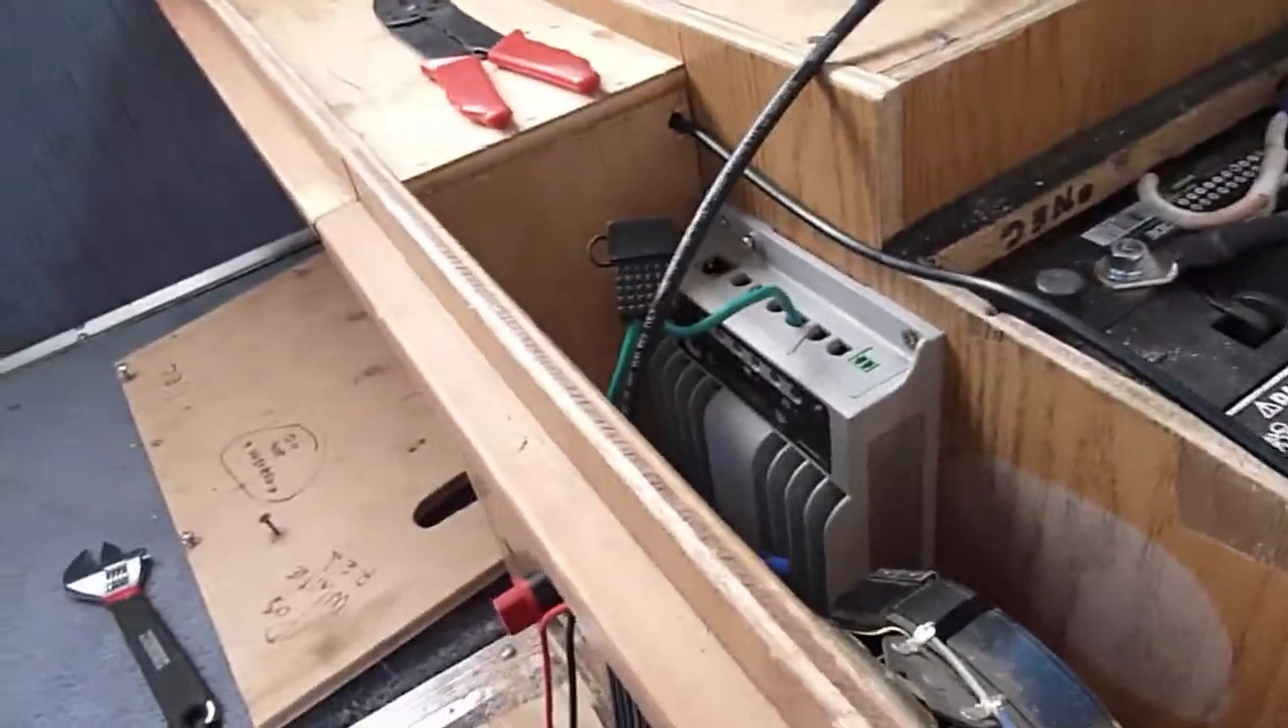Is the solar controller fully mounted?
Yes.